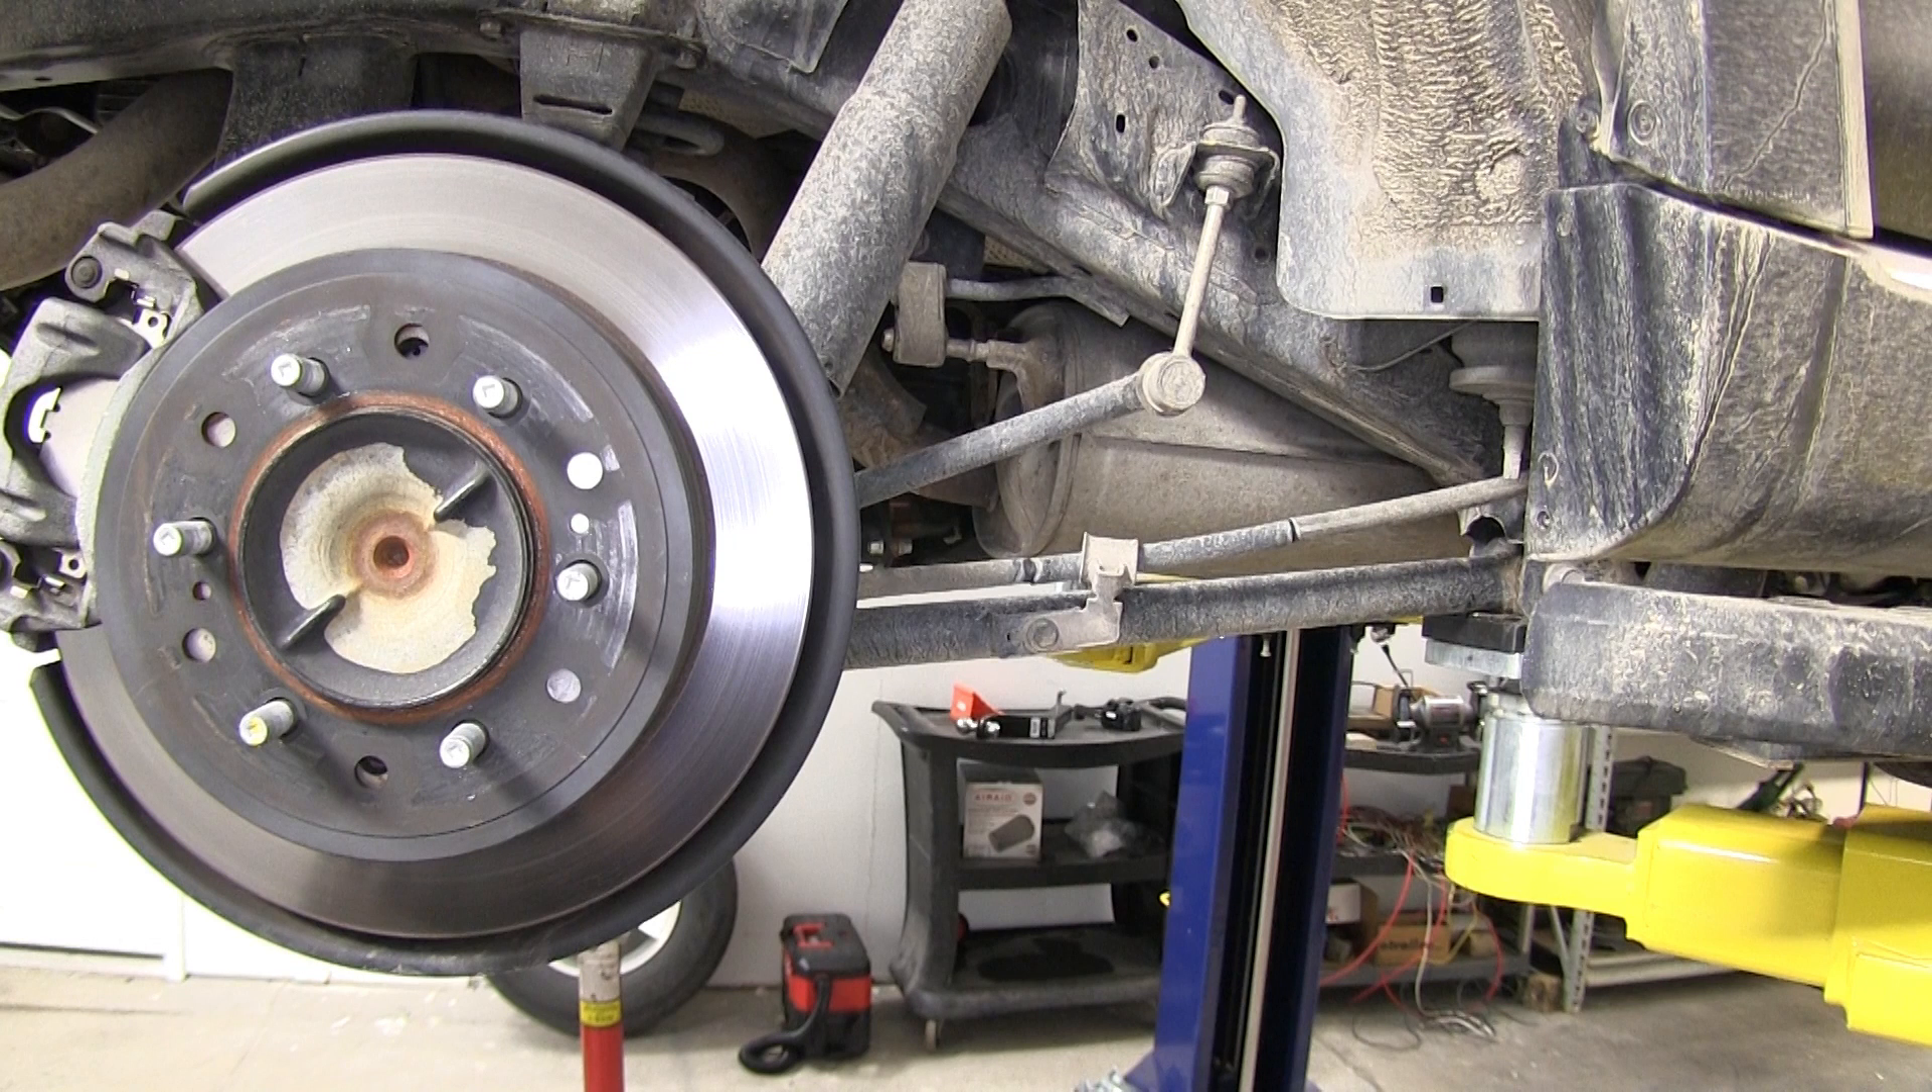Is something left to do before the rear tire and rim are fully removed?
No.